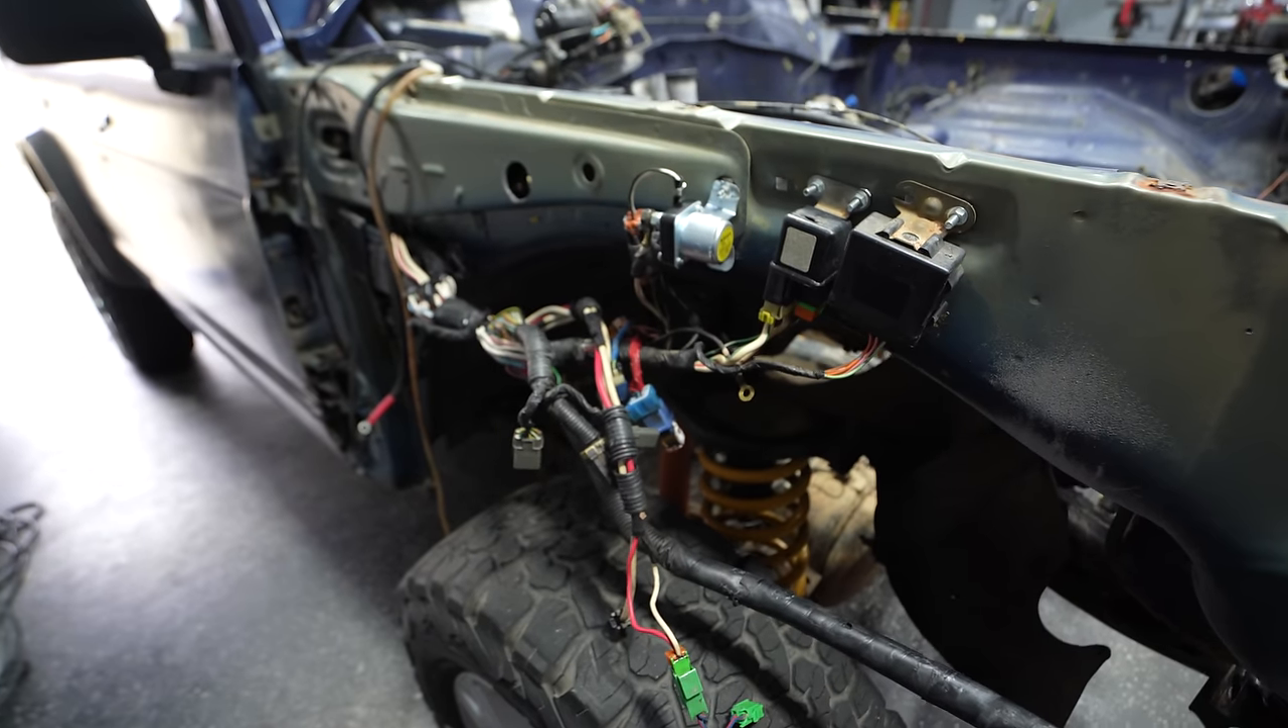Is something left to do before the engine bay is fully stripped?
Yes.